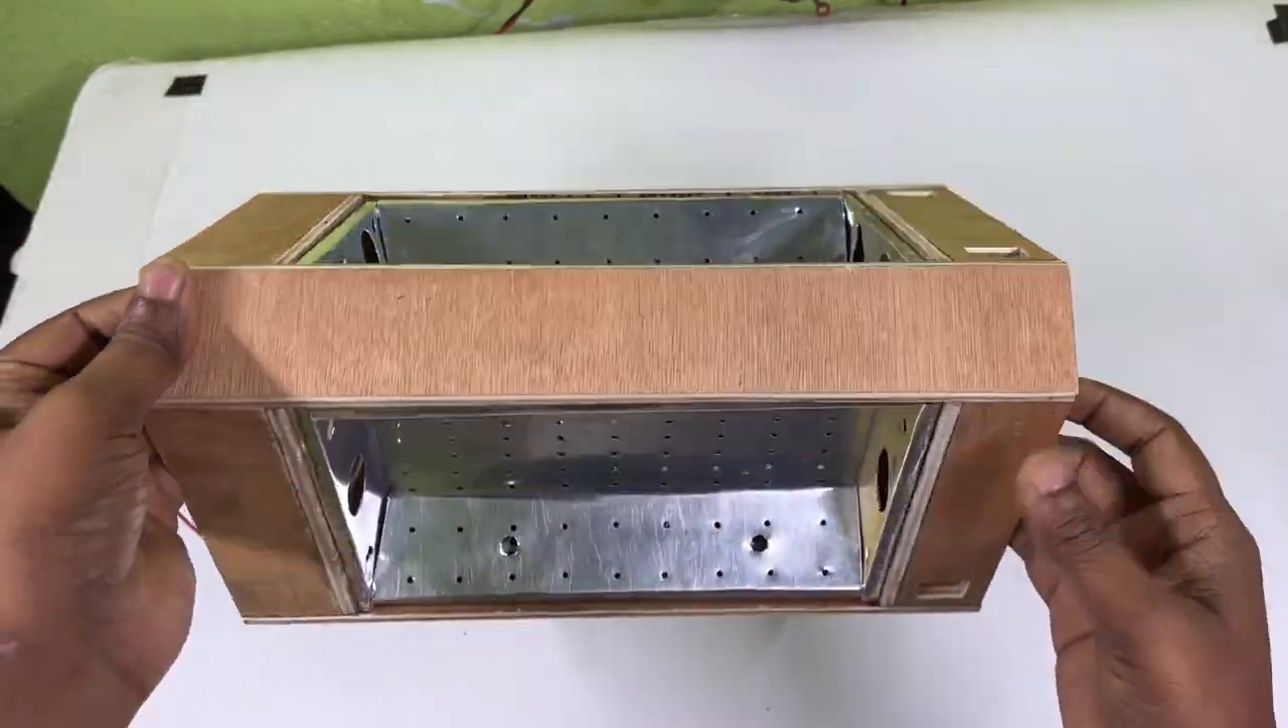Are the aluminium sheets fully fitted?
Yes.